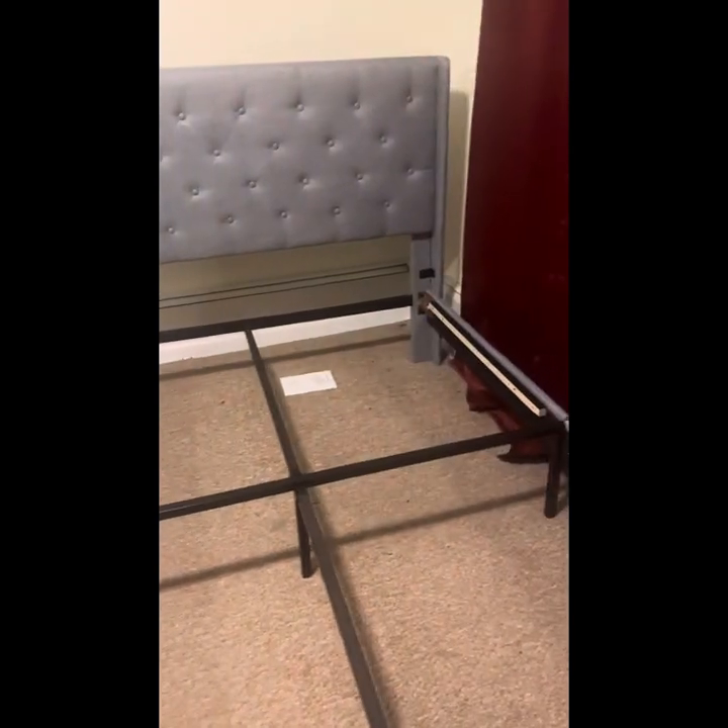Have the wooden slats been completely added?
No.